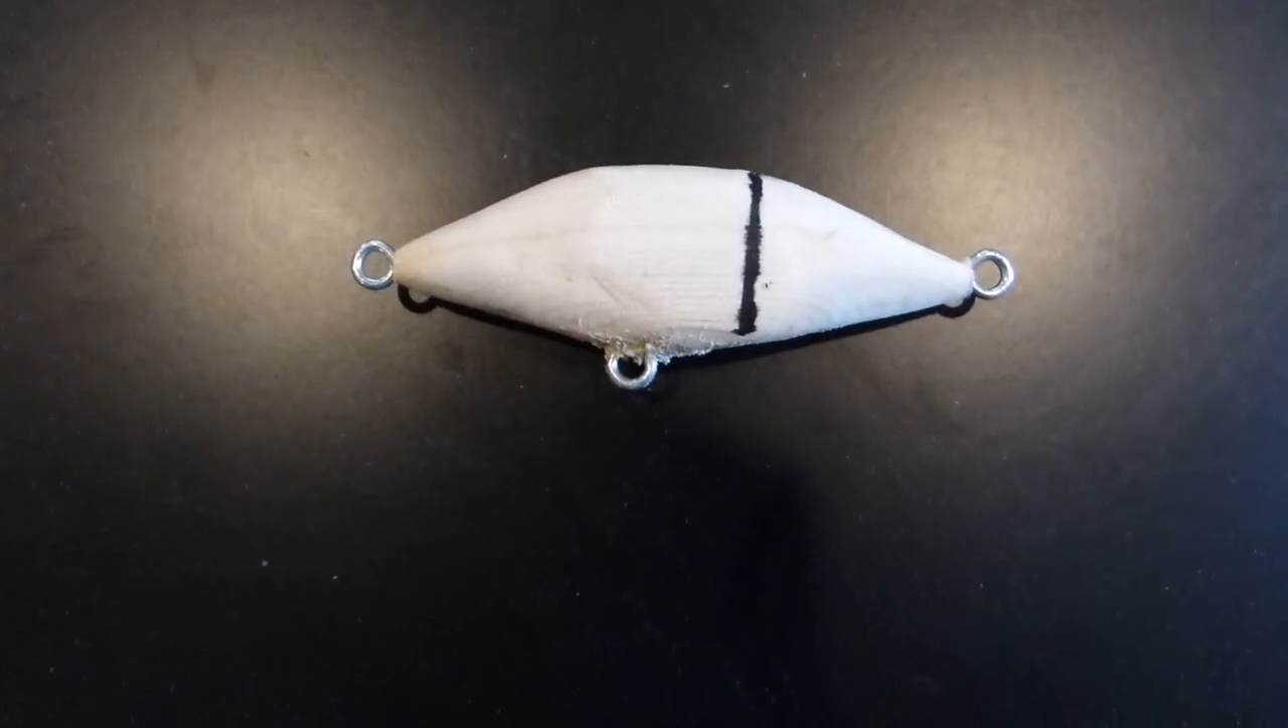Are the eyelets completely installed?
Yes.